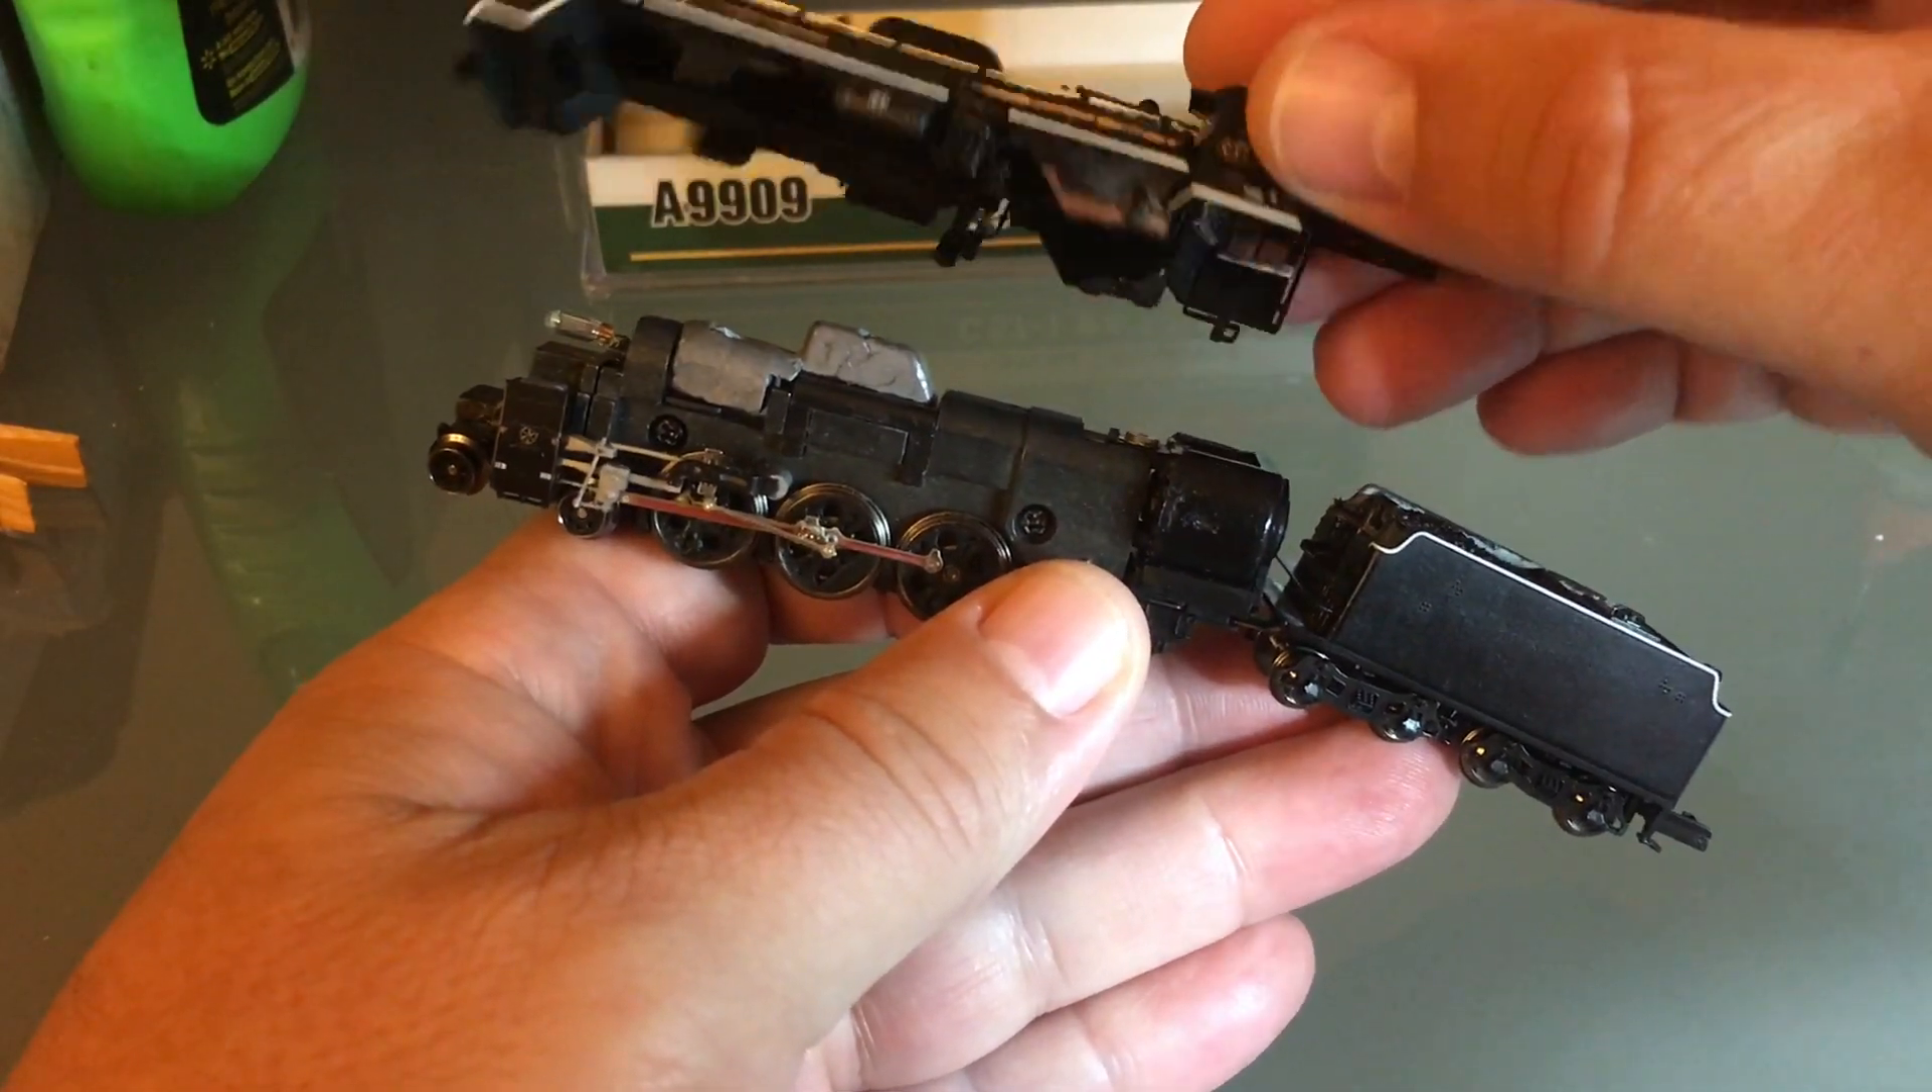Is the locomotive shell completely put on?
No.